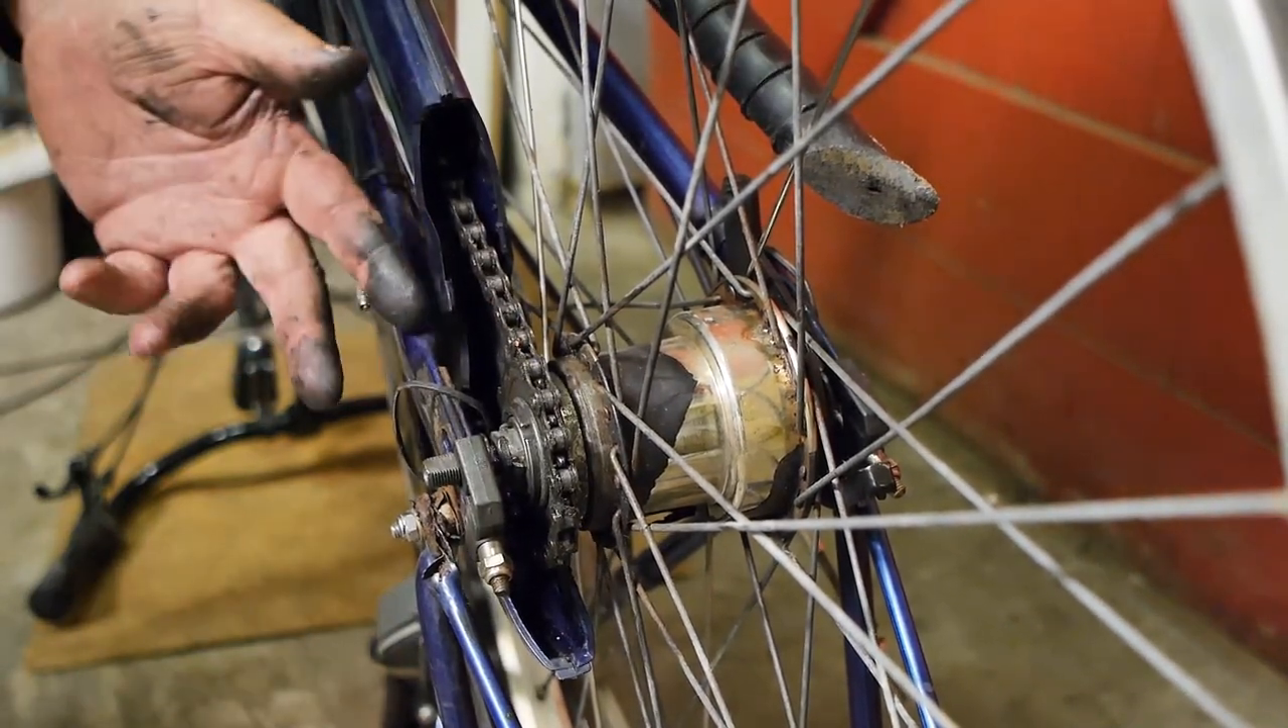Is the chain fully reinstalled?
Yes.